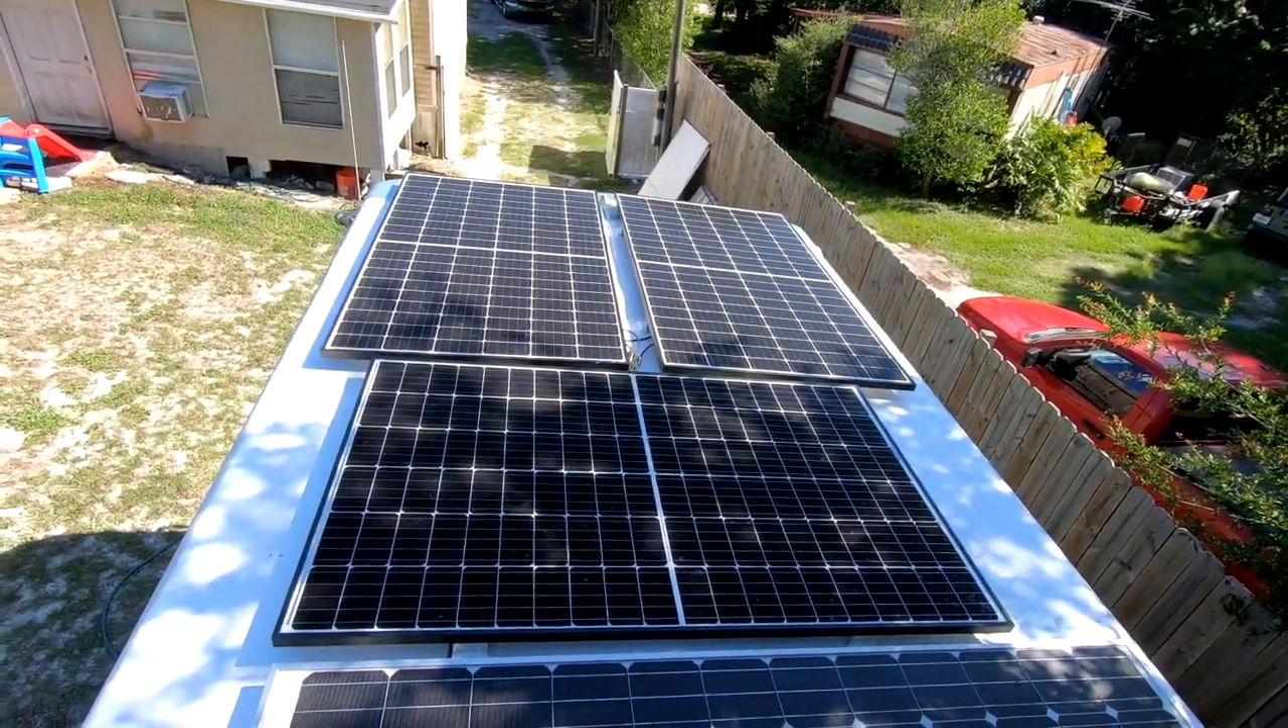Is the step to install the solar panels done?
Yes.